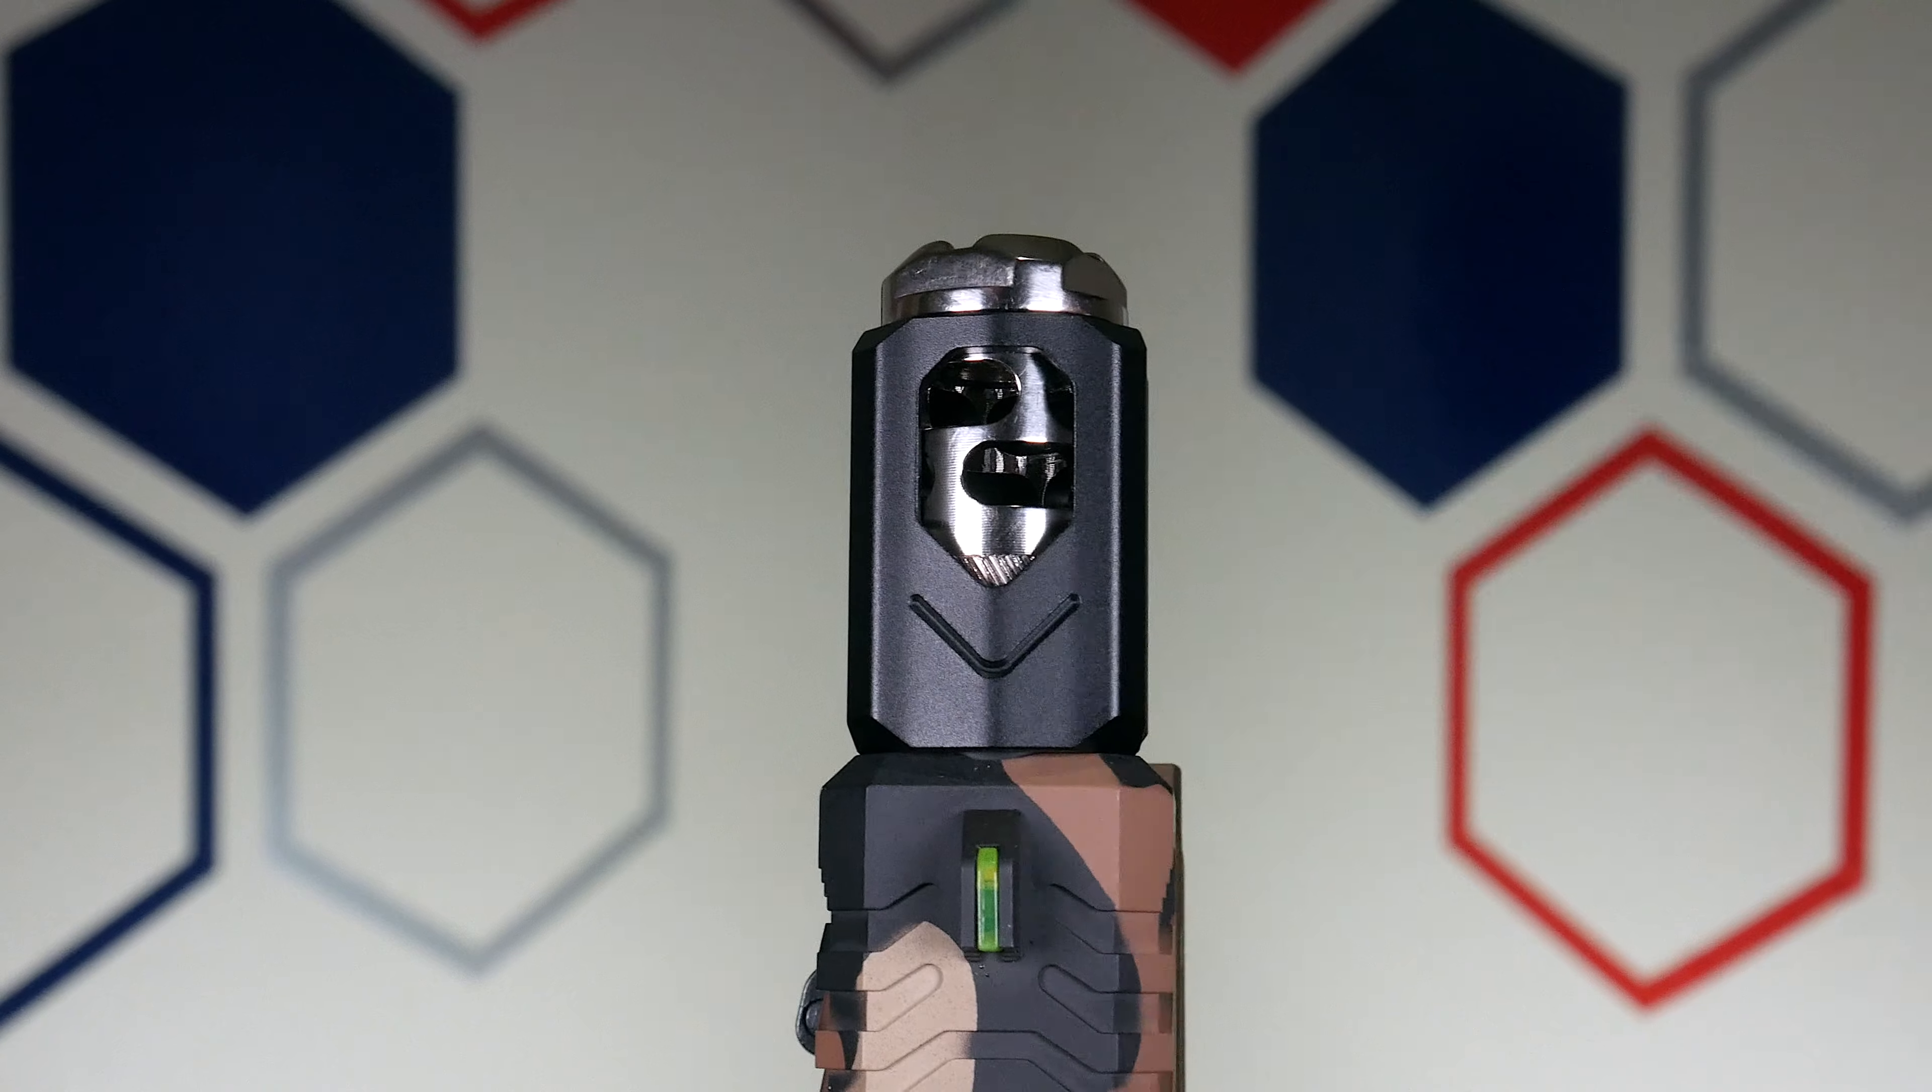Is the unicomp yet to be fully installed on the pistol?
No.